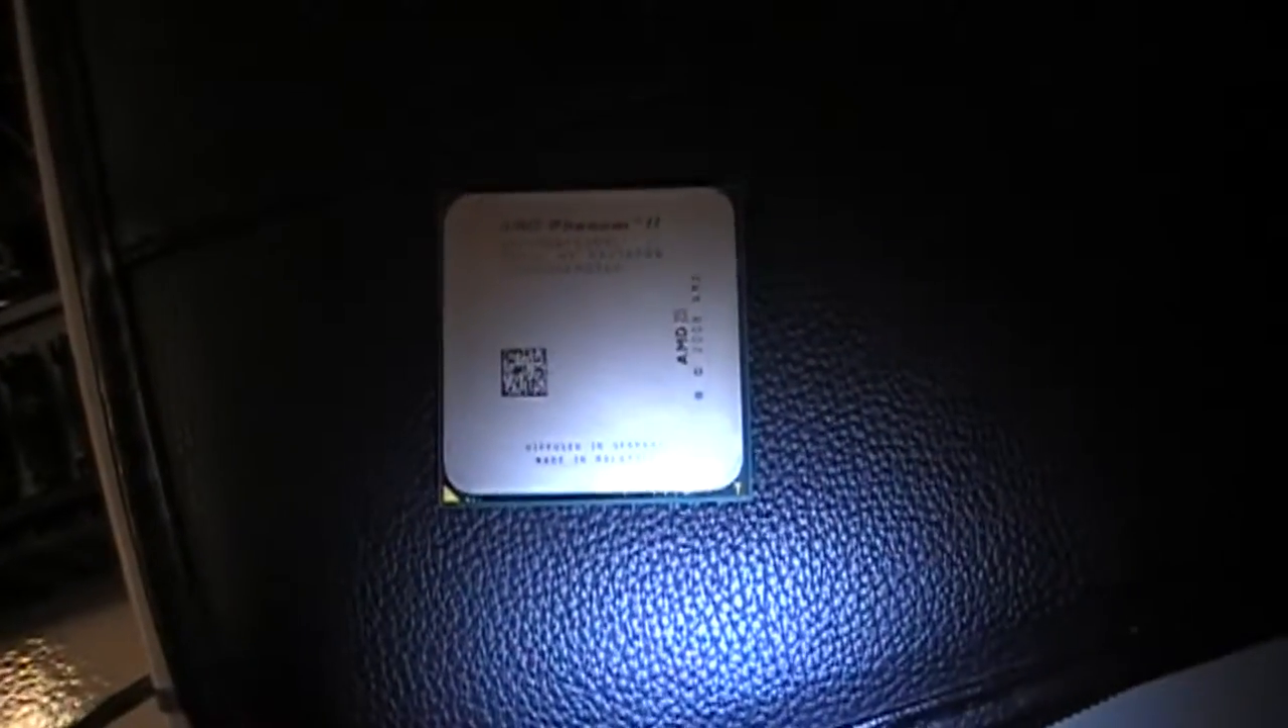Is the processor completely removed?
Yes.